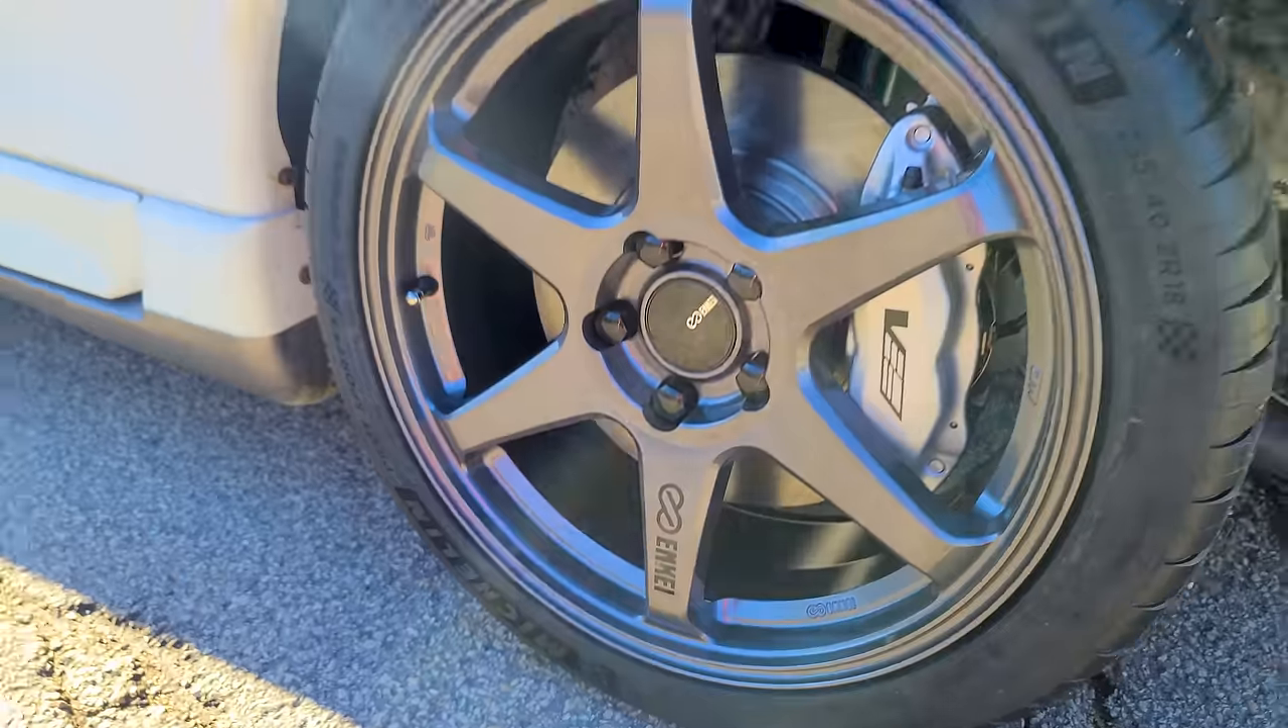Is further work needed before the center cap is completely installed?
No.